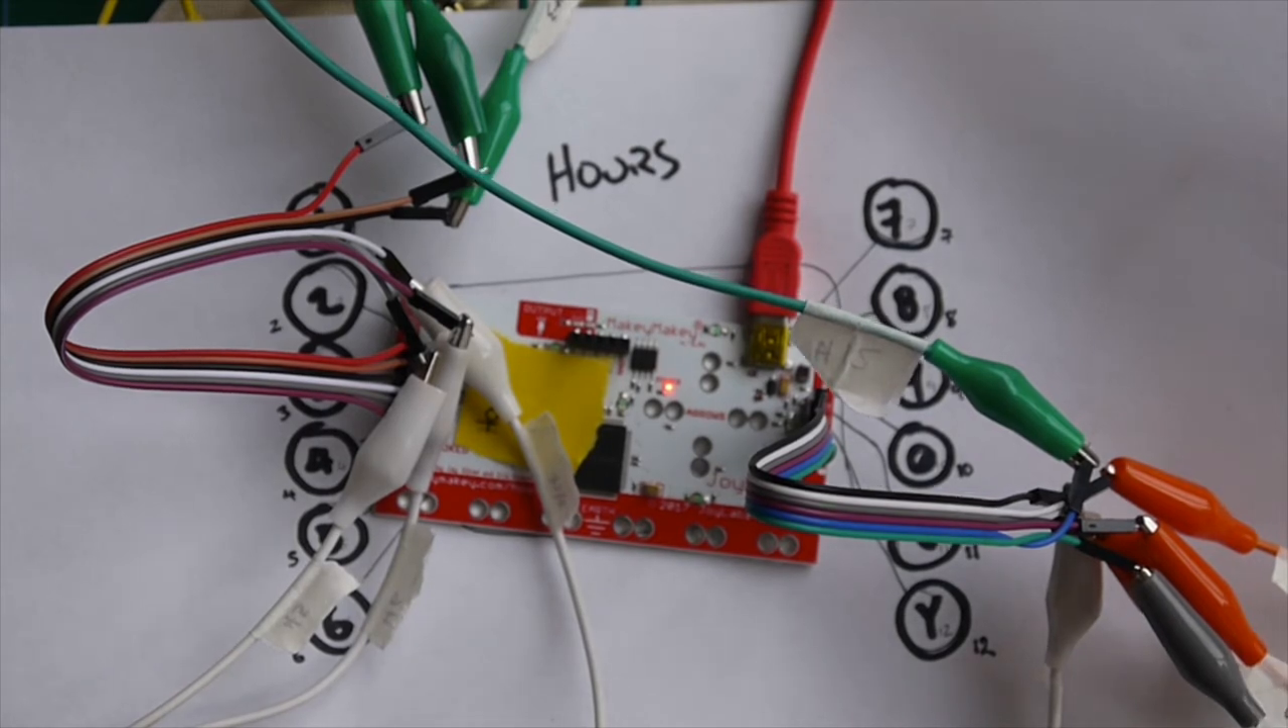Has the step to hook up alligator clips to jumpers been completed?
Yes.